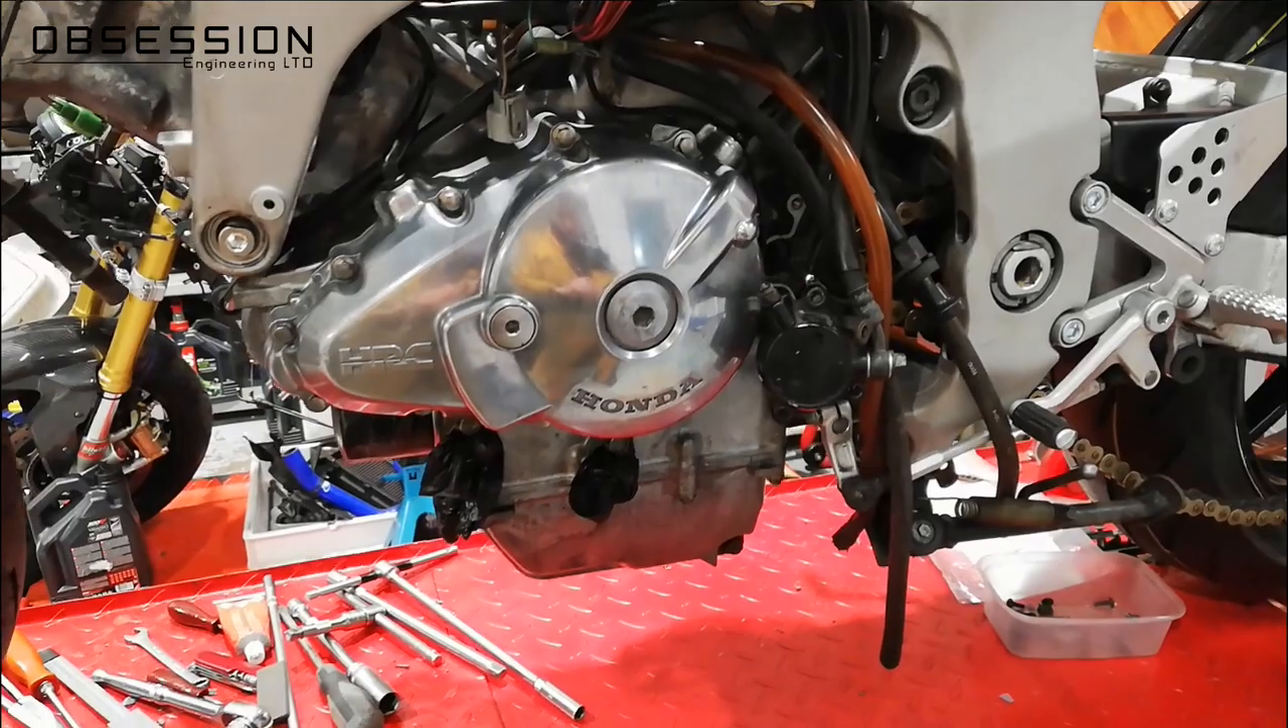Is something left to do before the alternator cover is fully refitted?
No.